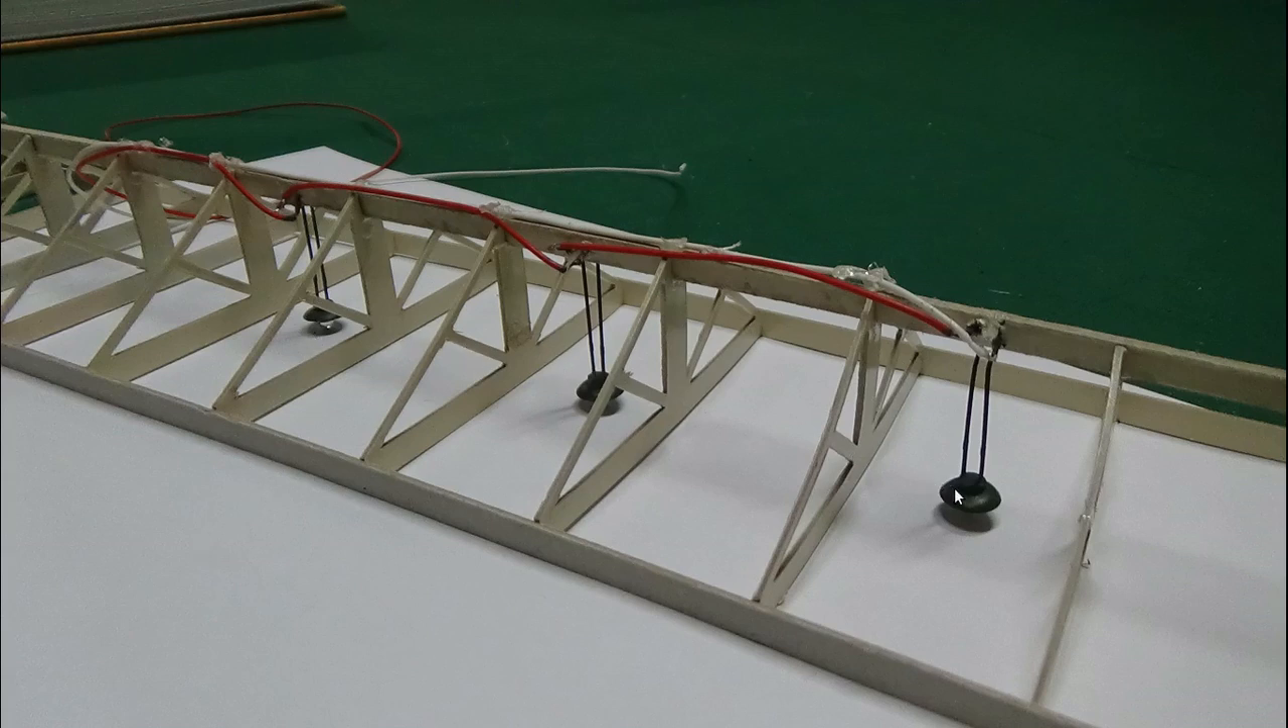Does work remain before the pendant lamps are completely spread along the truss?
No.